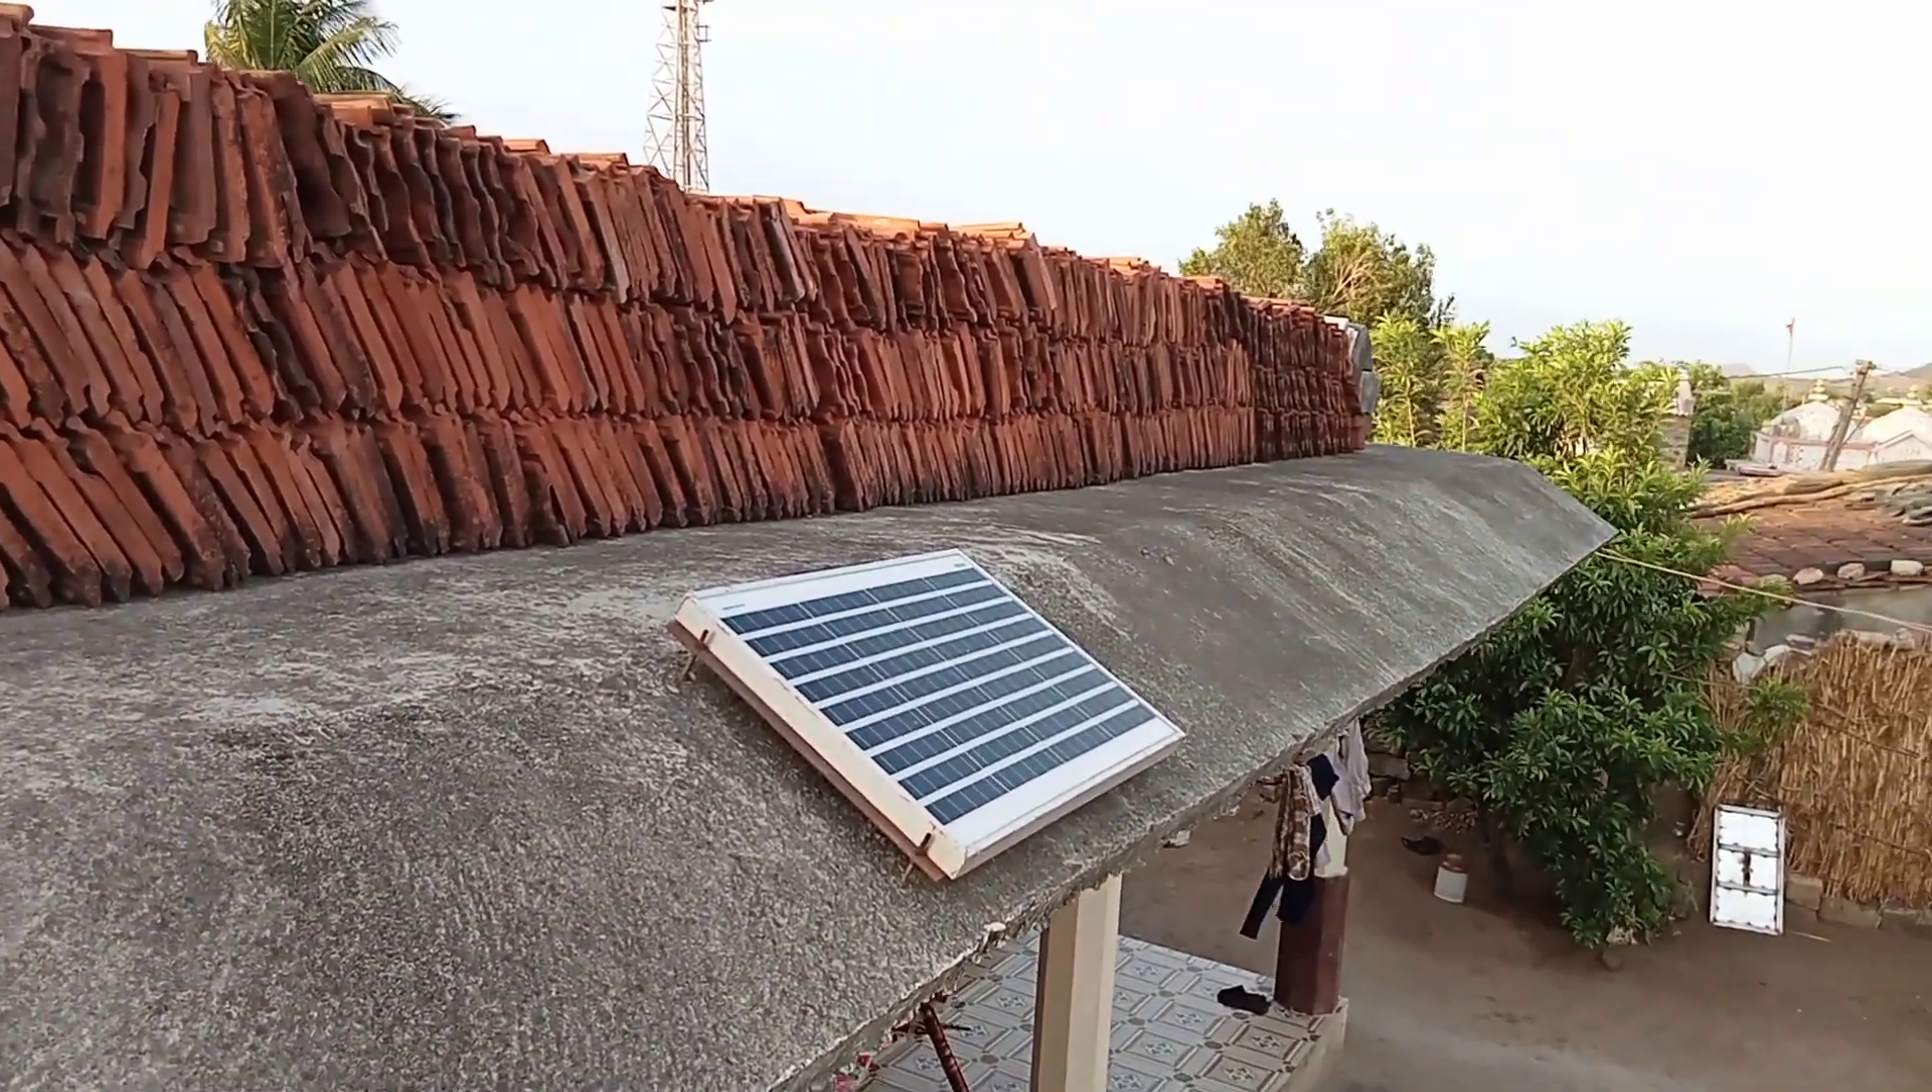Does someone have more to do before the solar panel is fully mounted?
No.